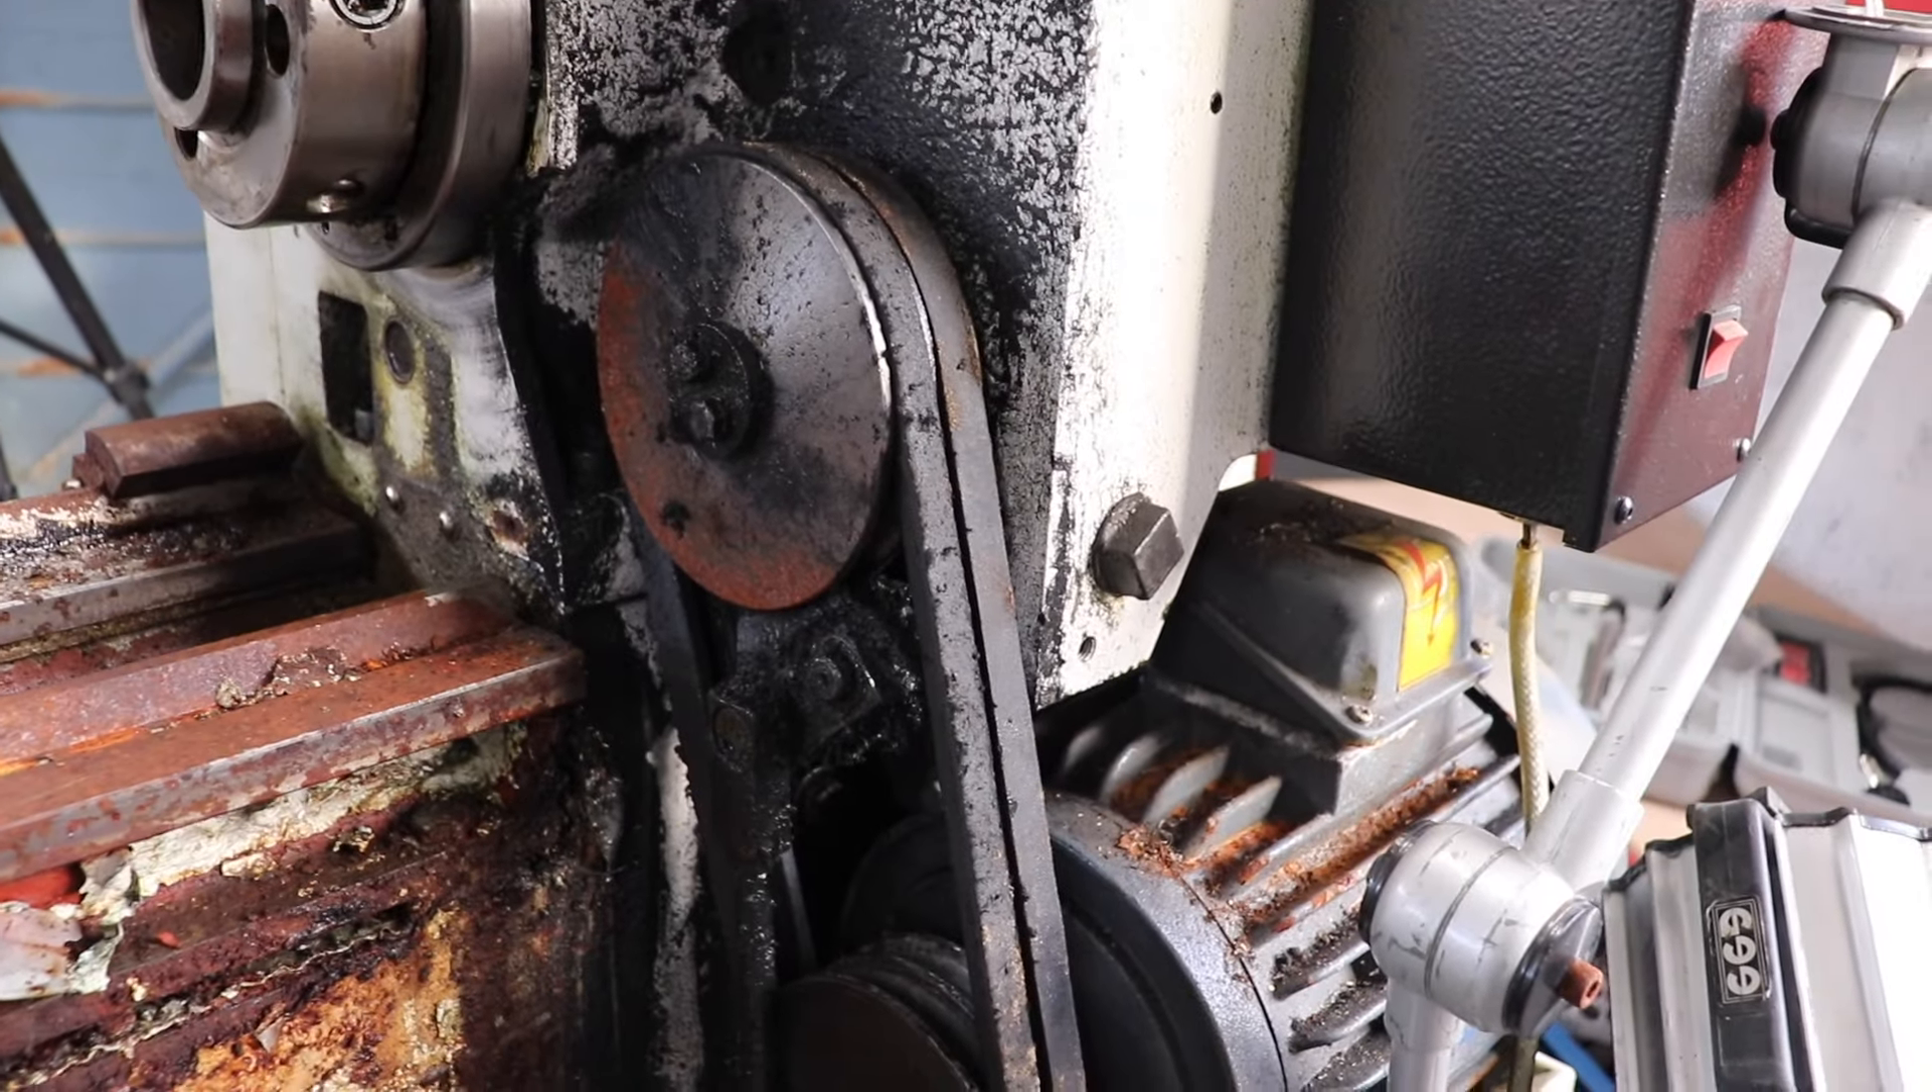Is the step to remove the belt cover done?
Yes.